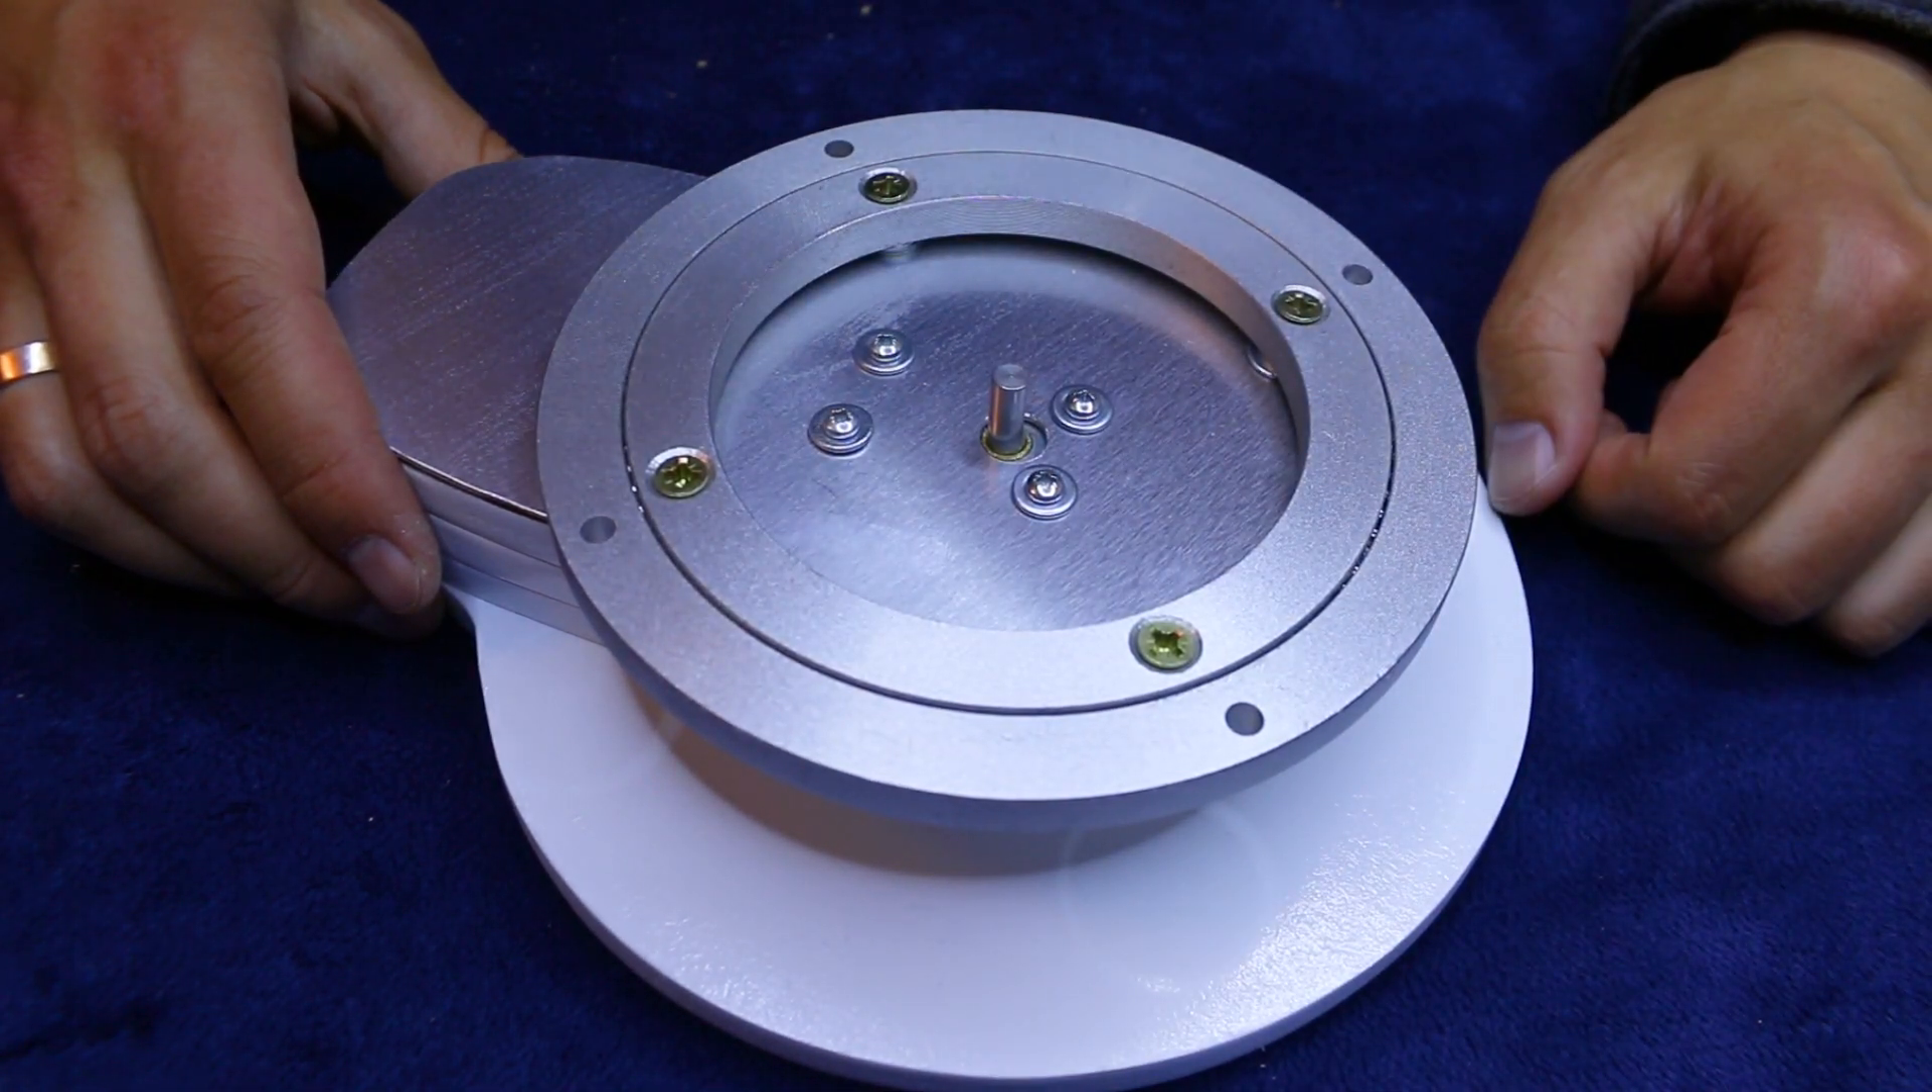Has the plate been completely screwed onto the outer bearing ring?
No.